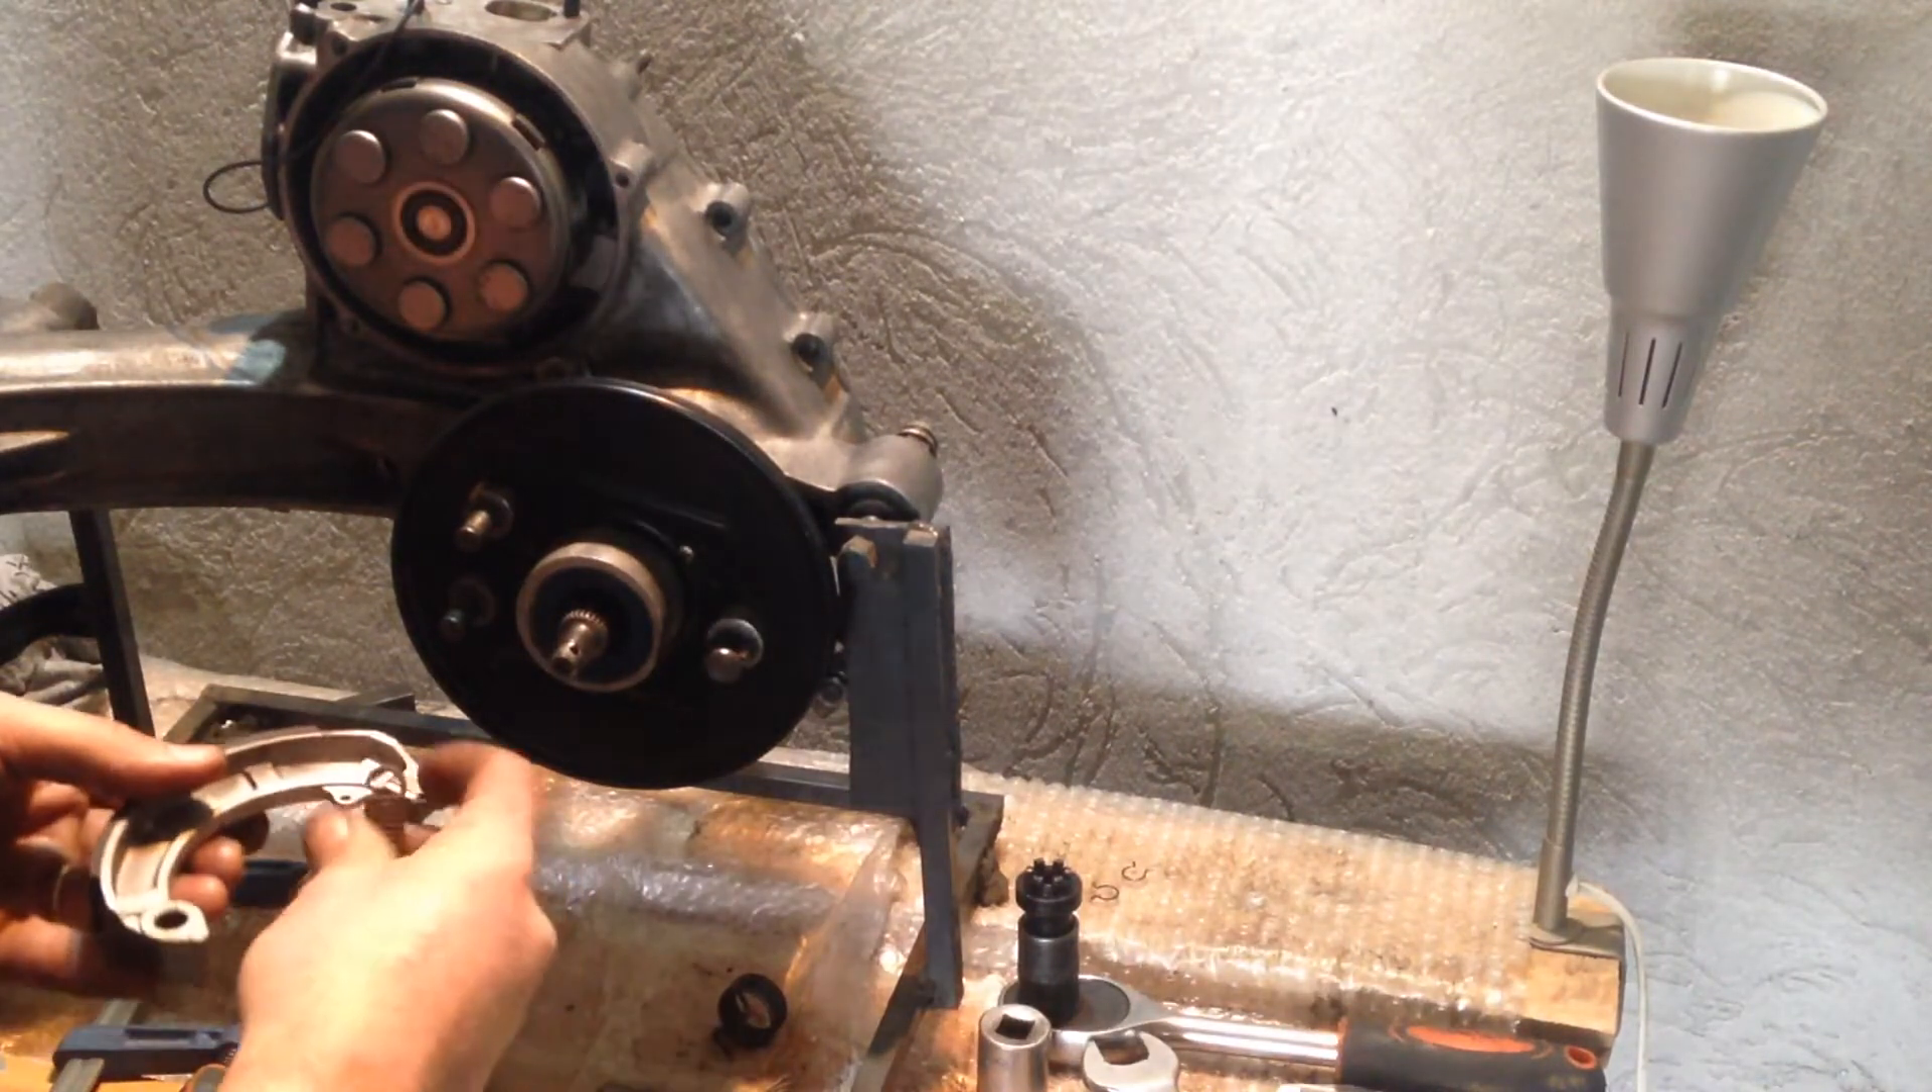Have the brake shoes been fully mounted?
No.